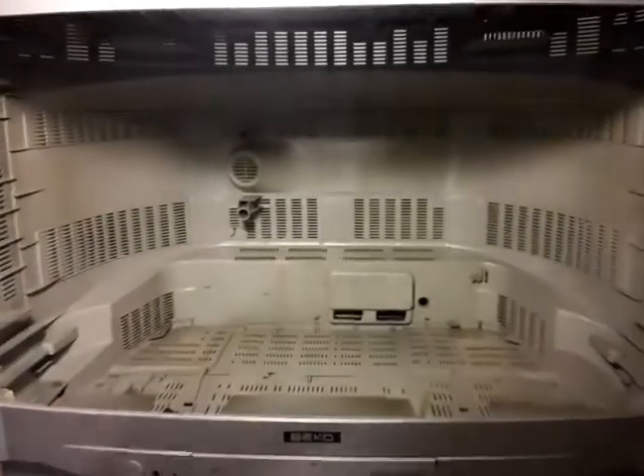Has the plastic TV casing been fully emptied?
Yes.